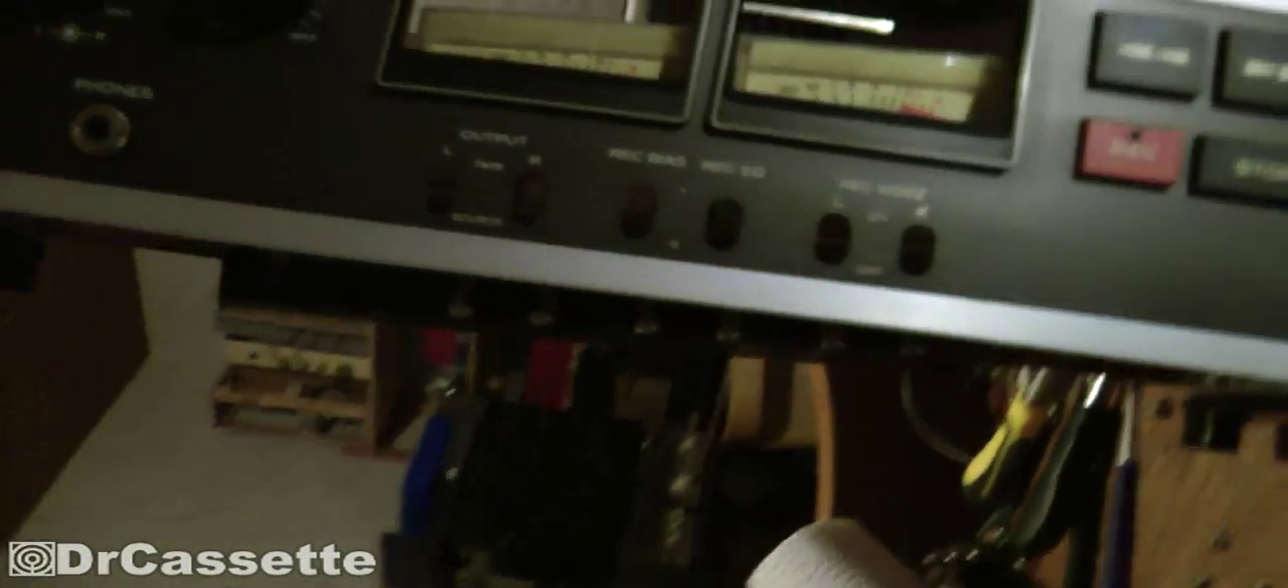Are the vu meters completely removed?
No.